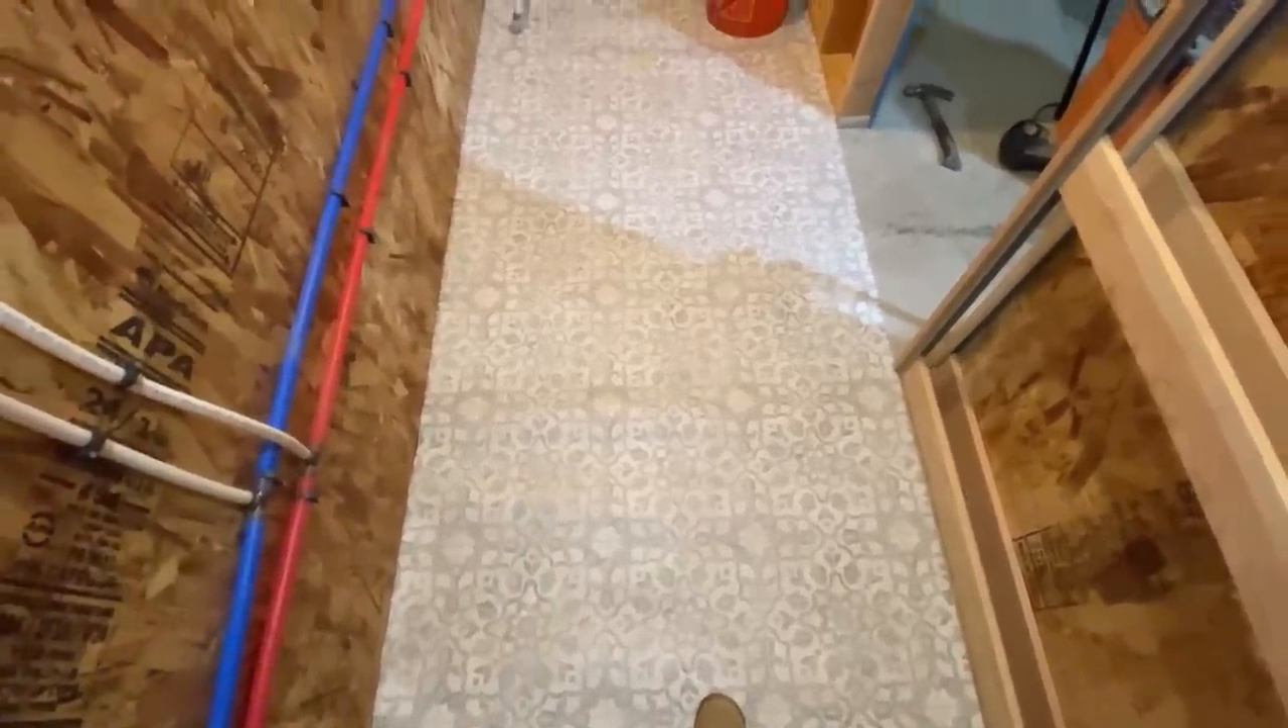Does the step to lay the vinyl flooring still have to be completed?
No.